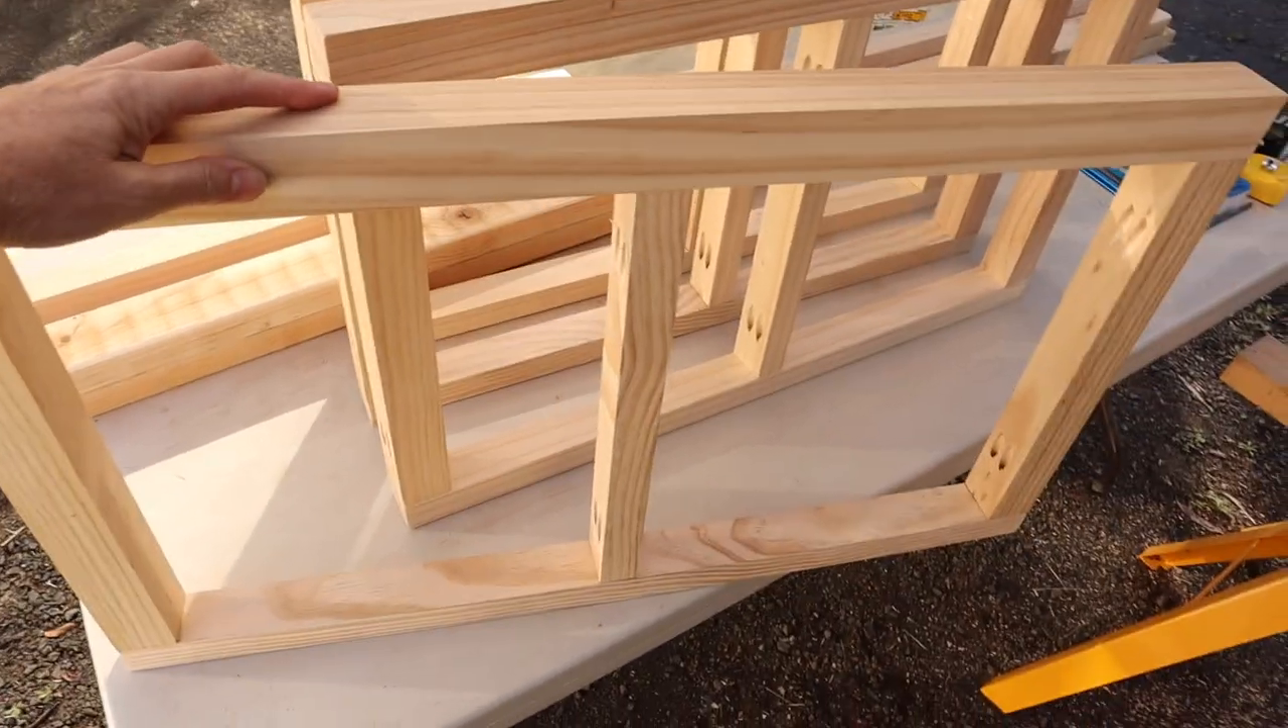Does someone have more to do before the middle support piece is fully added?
No.